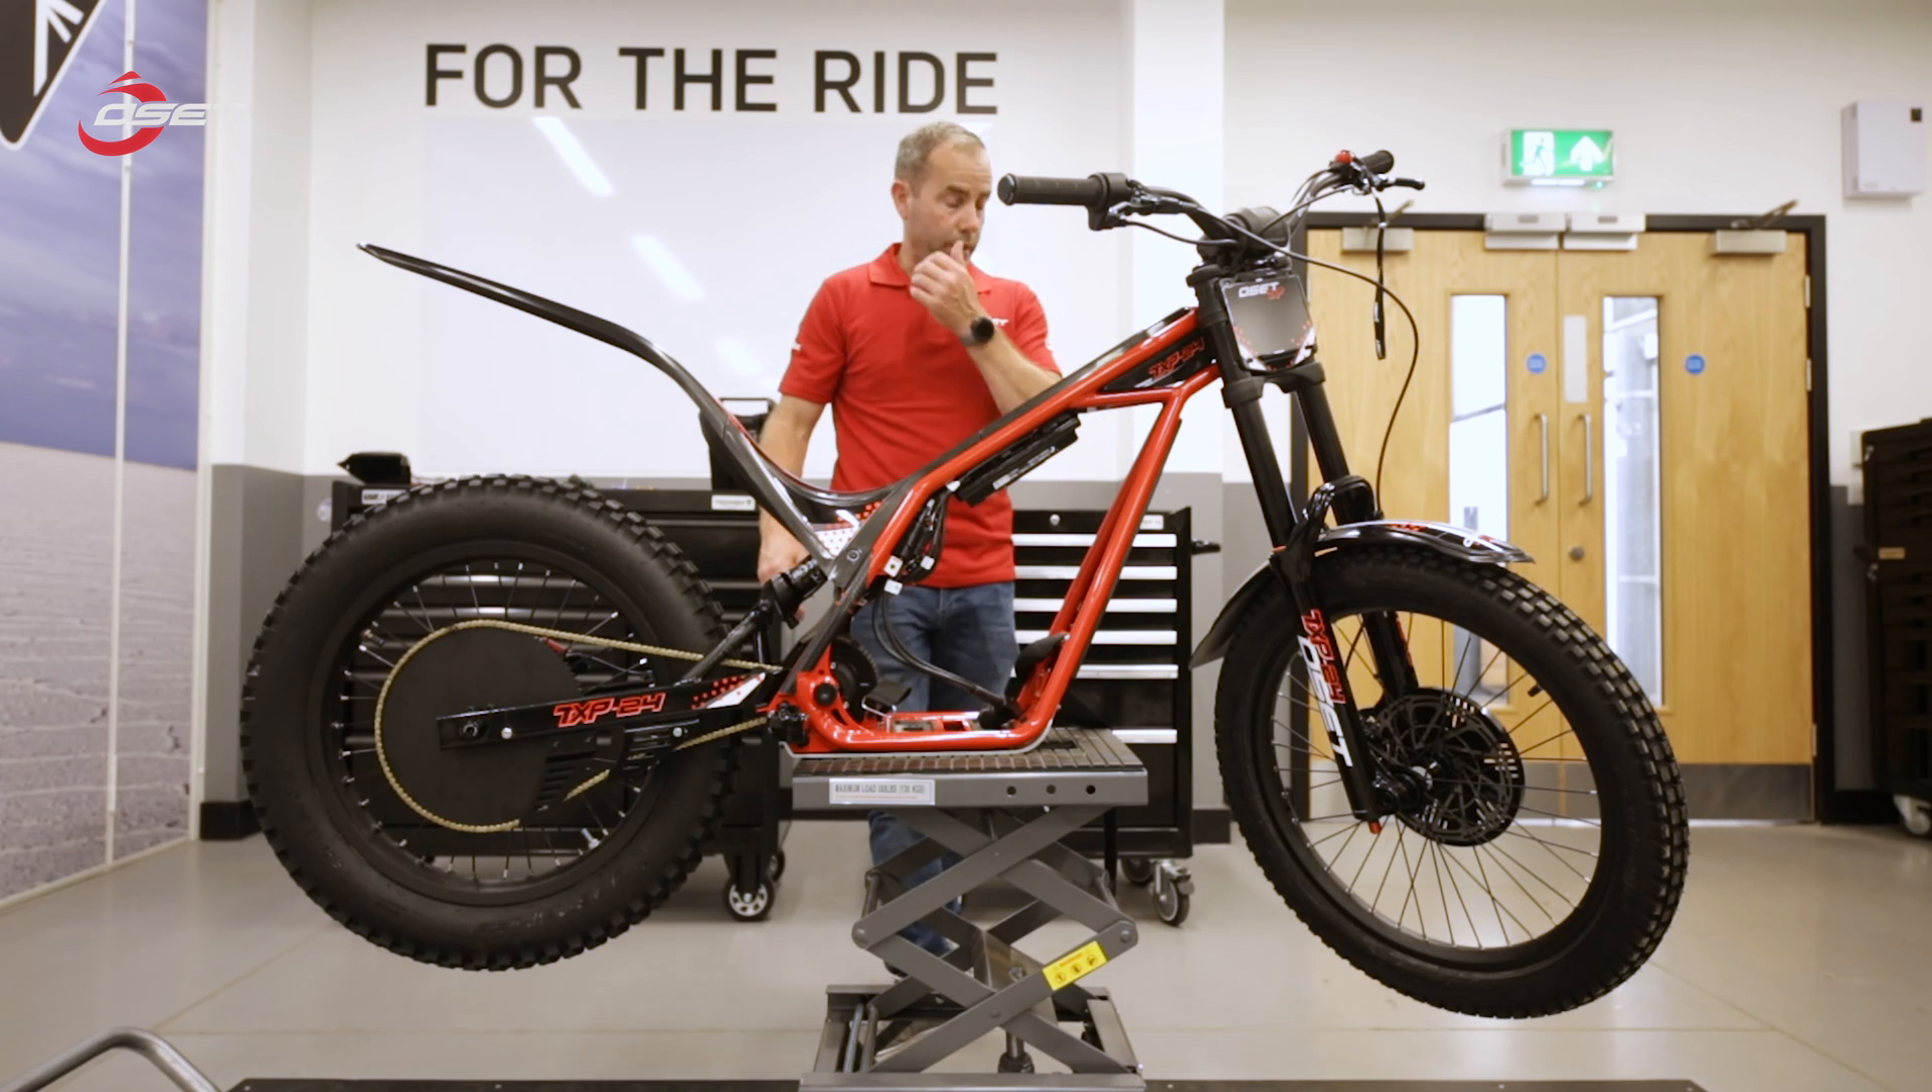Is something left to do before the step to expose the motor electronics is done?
No.